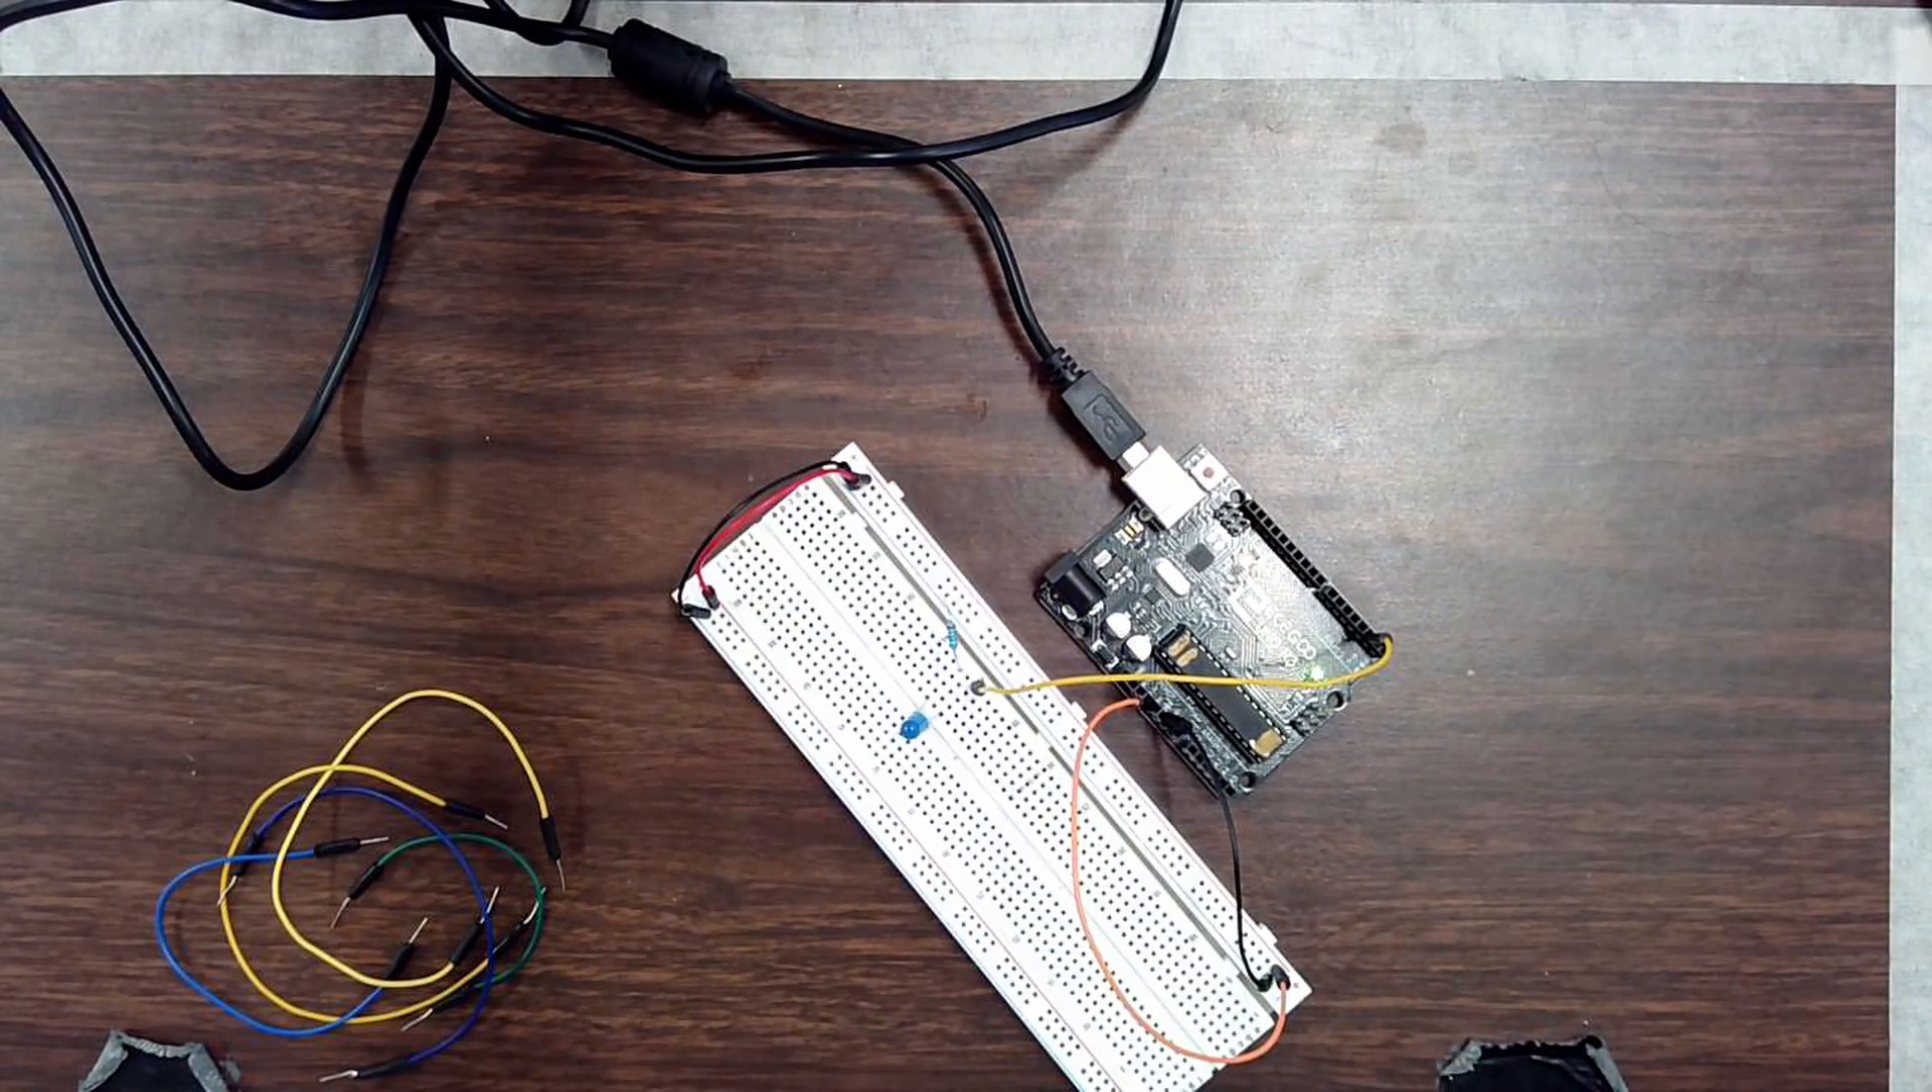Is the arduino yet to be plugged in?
No.